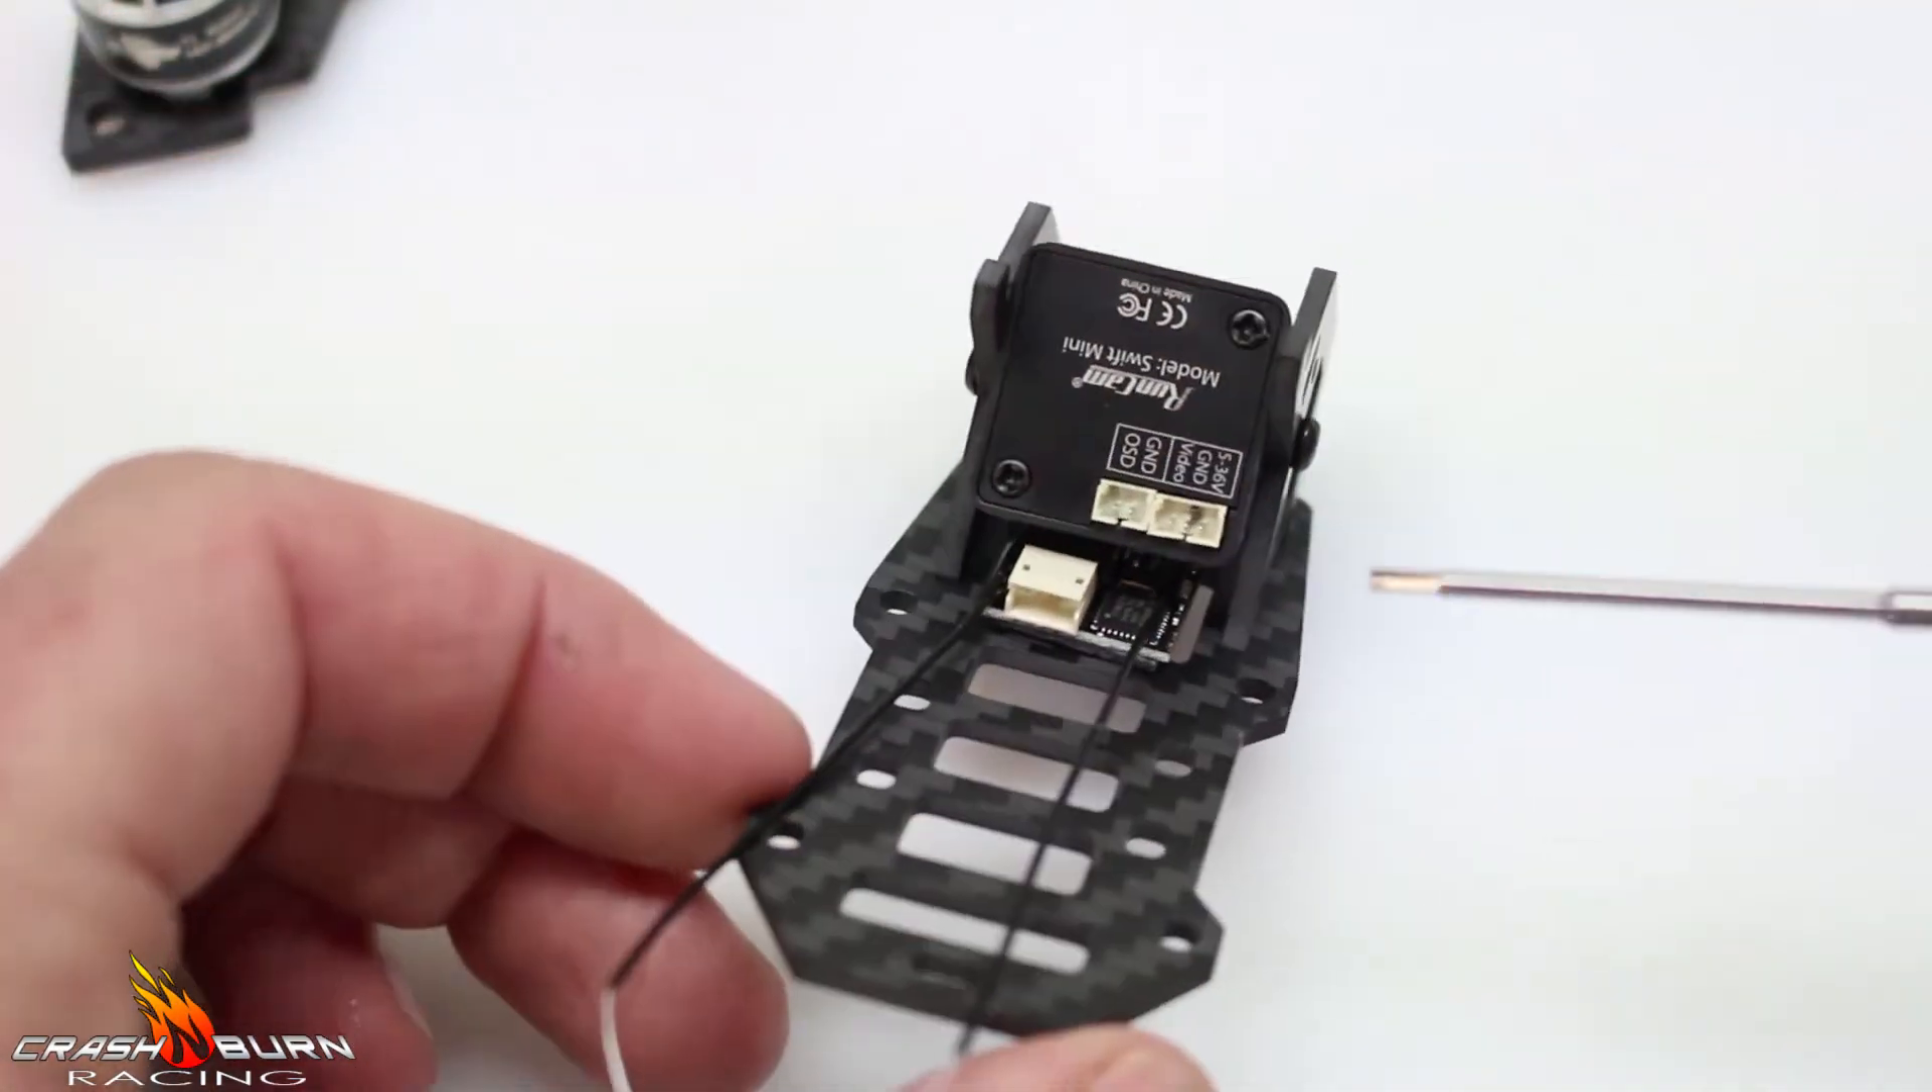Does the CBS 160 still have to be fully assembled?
Yes.